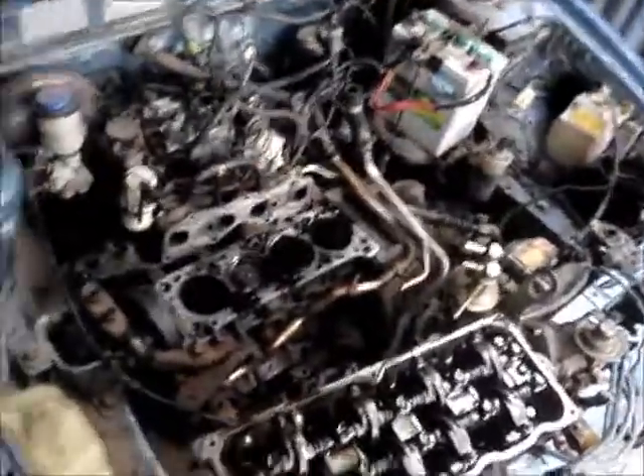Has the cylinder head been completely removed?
Yes.